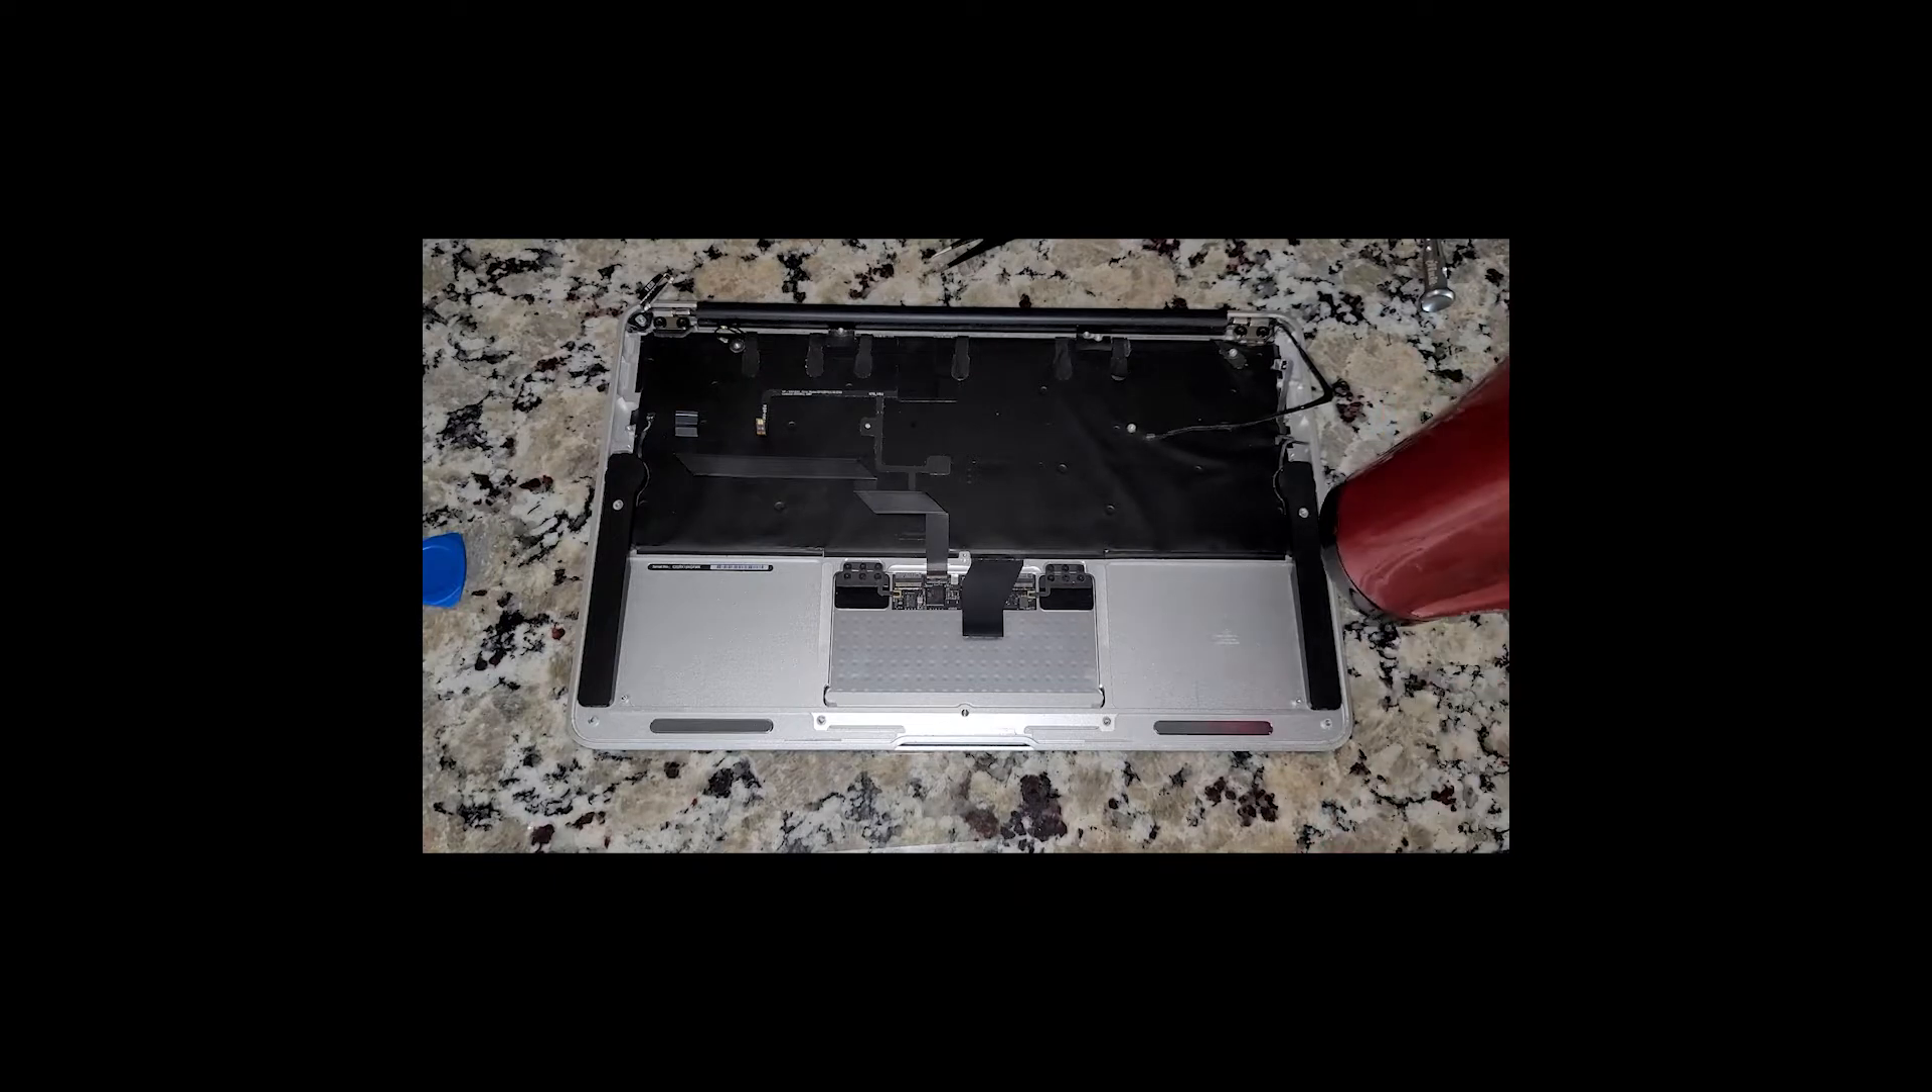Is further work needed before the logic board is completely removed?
No.